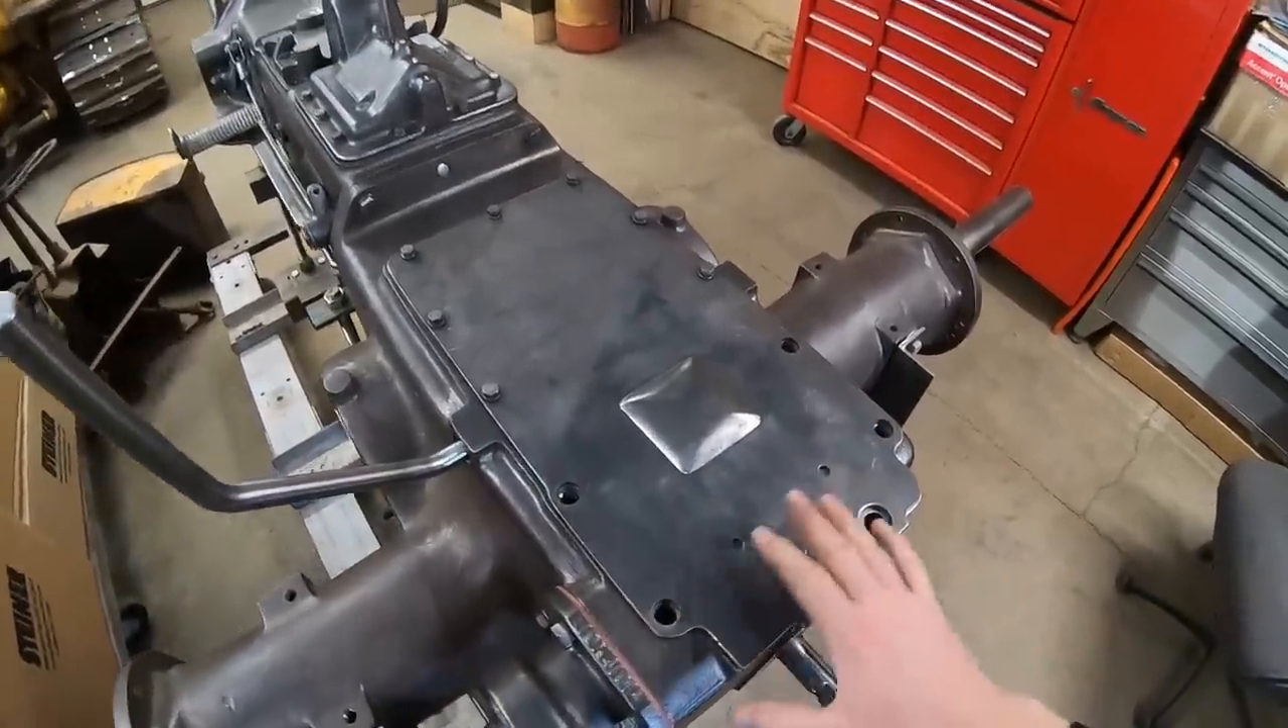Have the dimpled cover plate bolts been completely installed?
No.